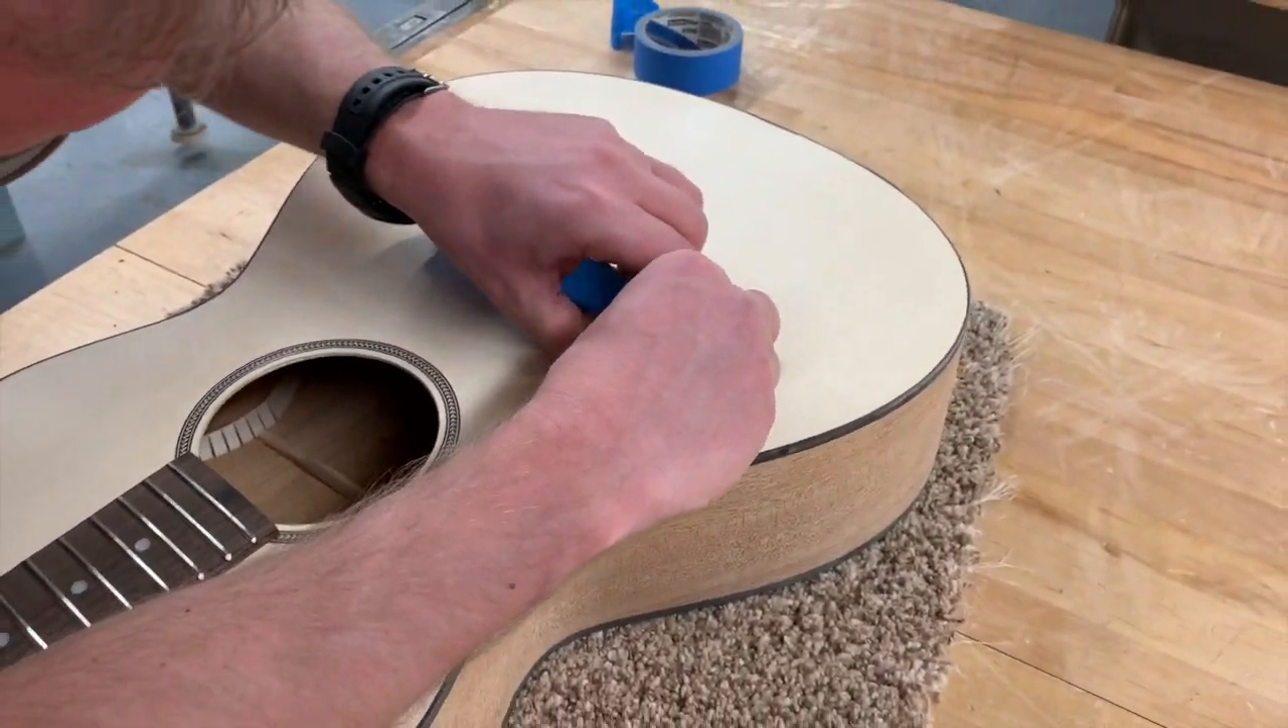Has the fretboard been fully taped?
No.